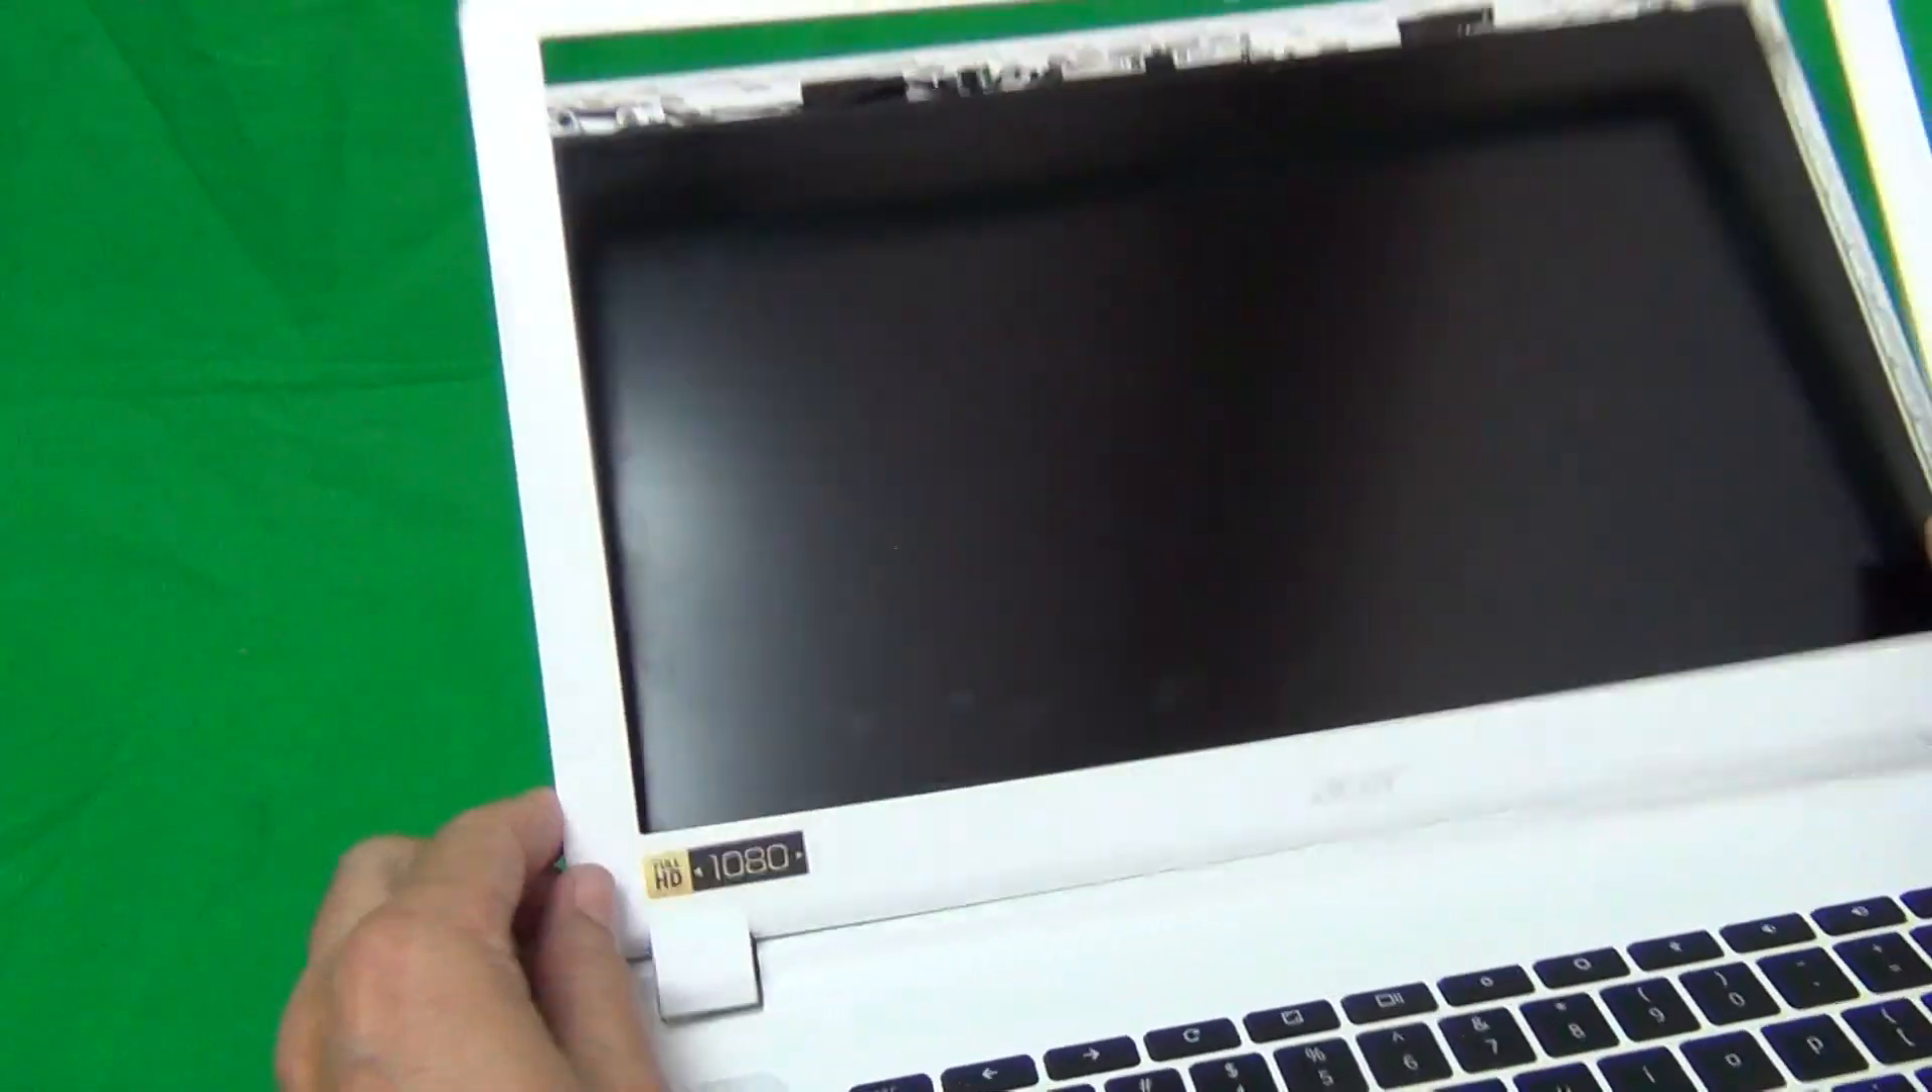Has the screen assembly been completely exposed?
No.